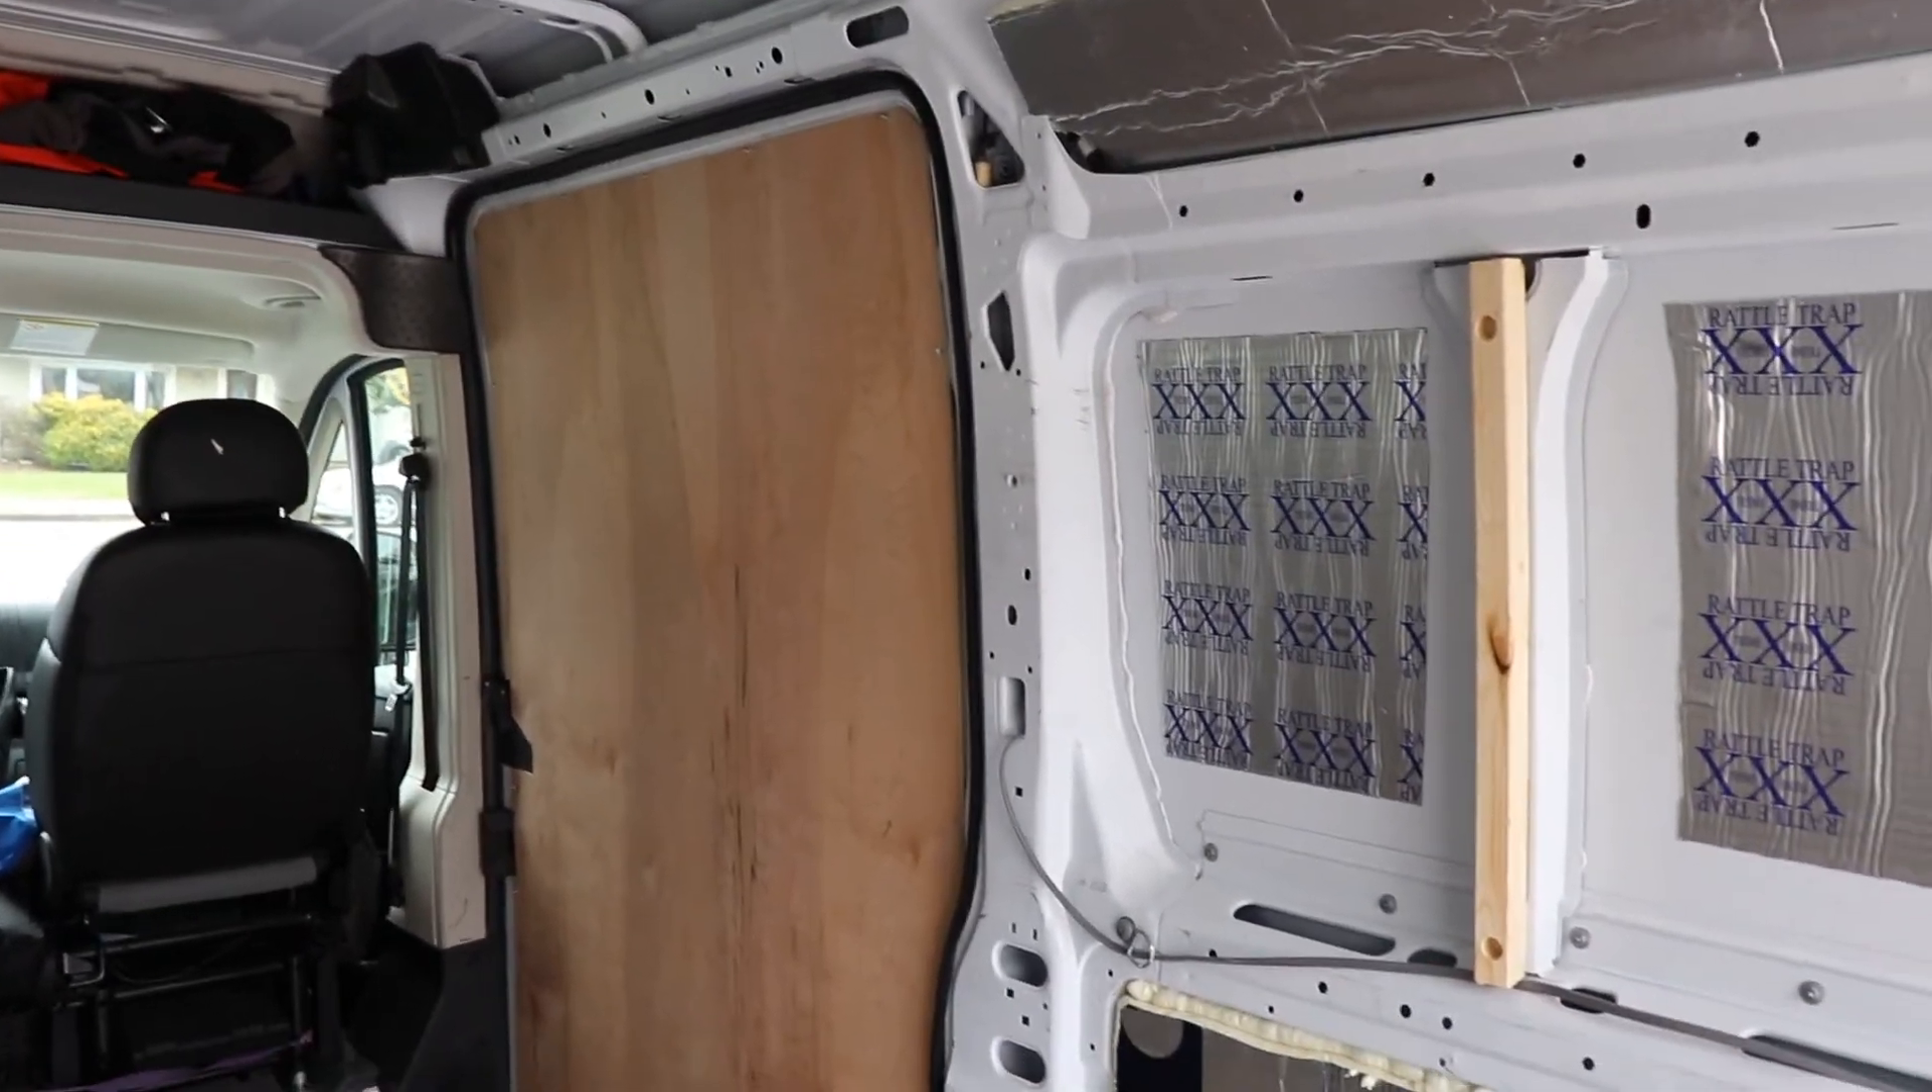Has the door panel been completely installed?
Yes.